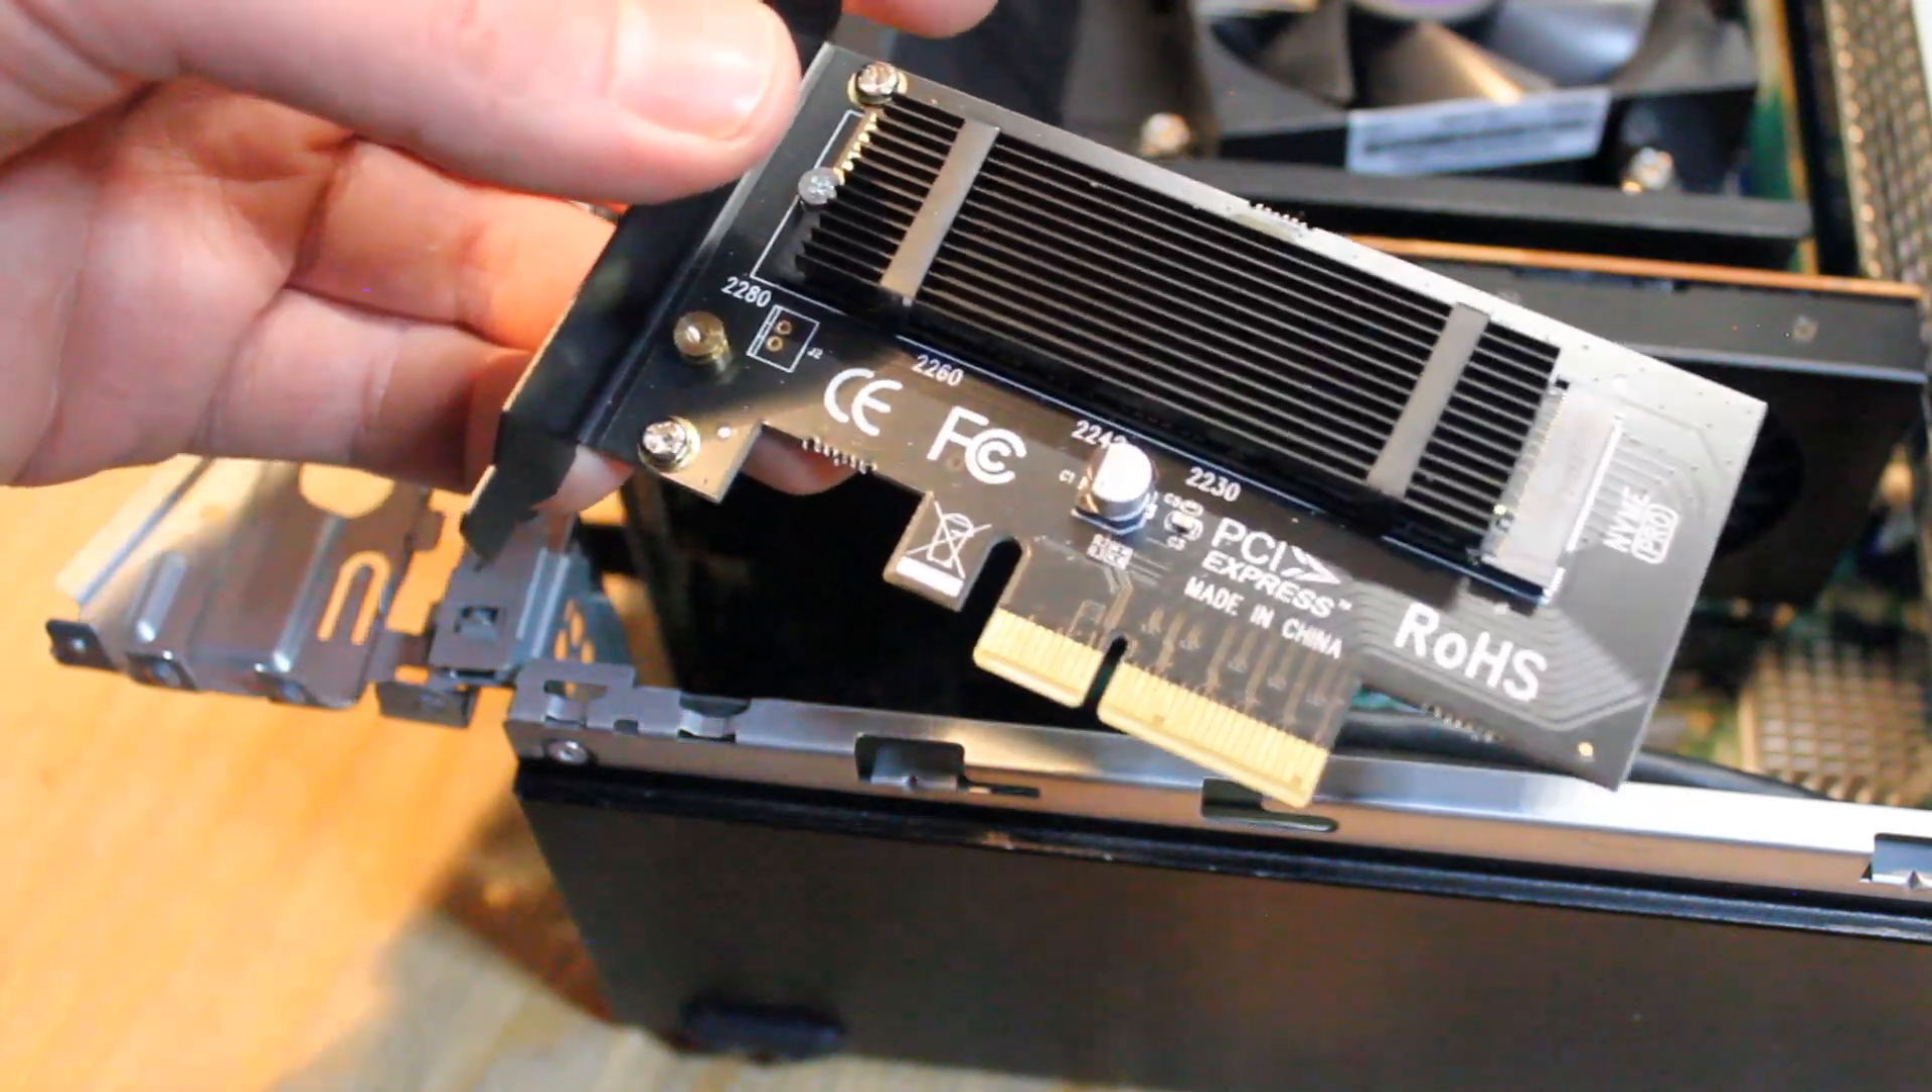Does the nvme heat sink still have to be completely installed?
No.